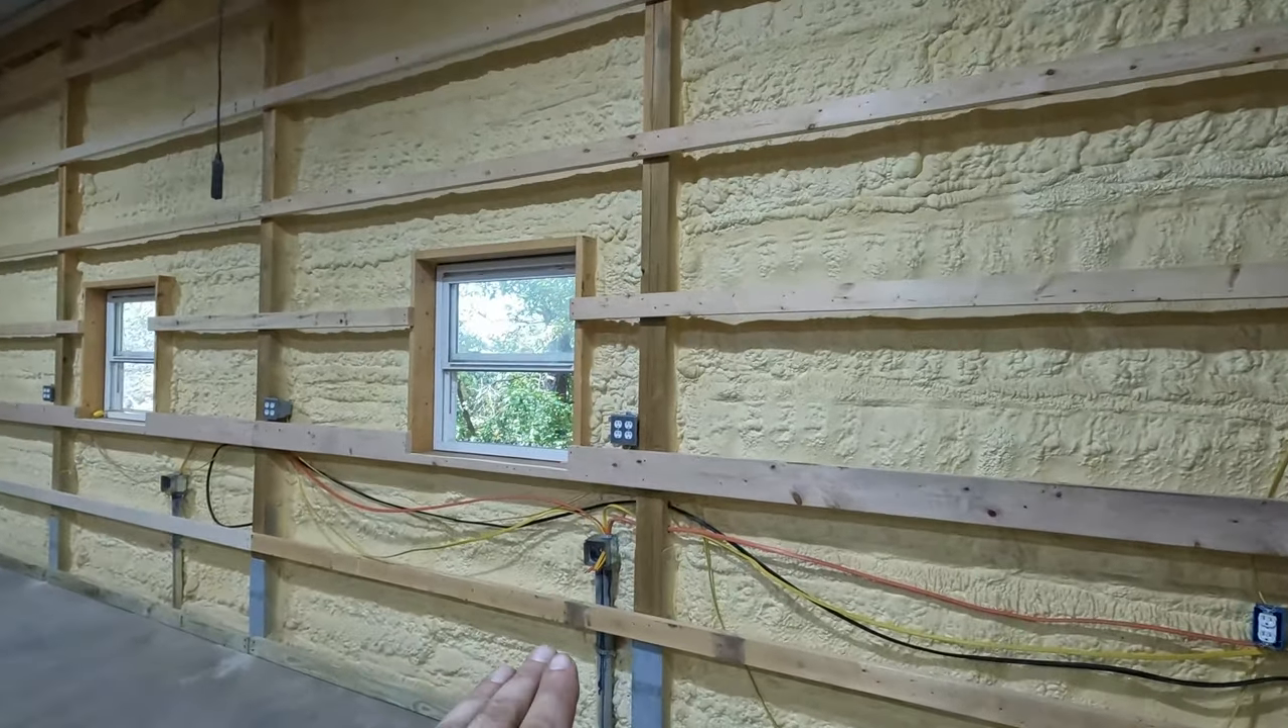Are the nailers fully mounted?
Yes.